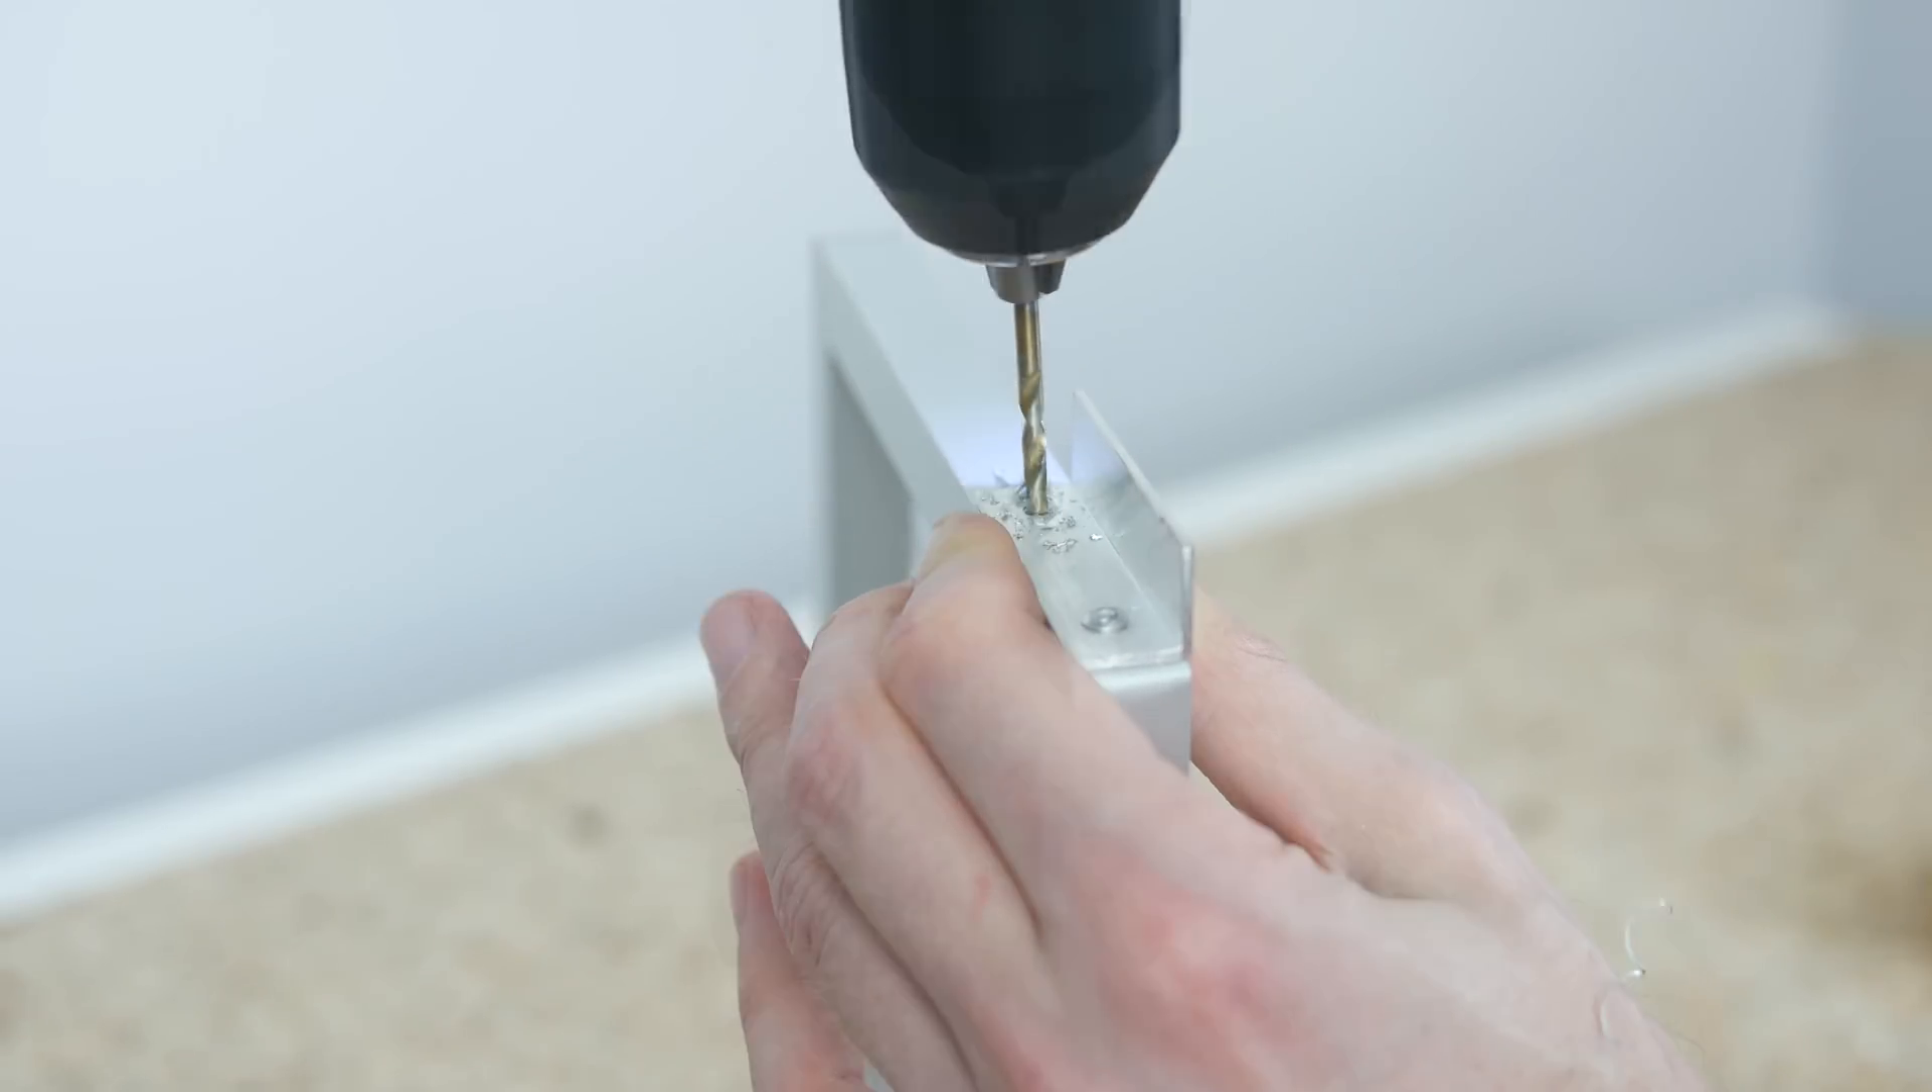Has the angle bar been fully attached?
No.